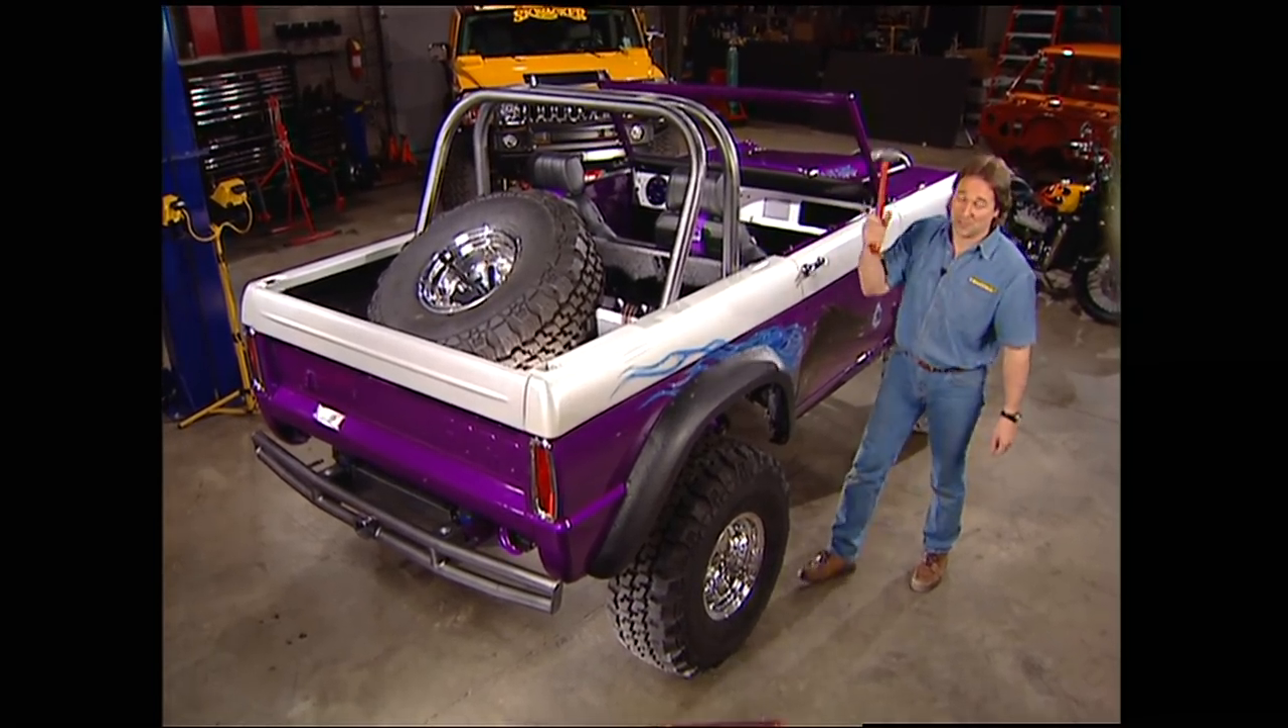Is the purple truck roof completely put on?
No.